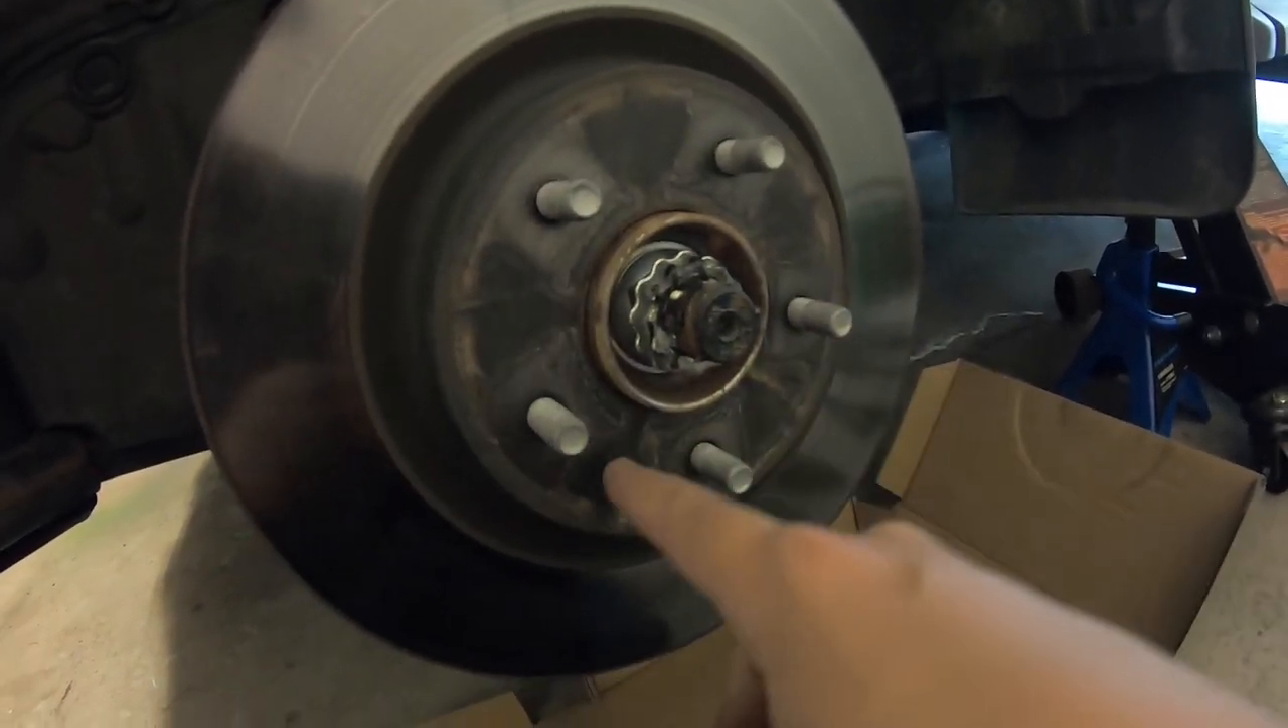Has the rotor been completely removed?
No.